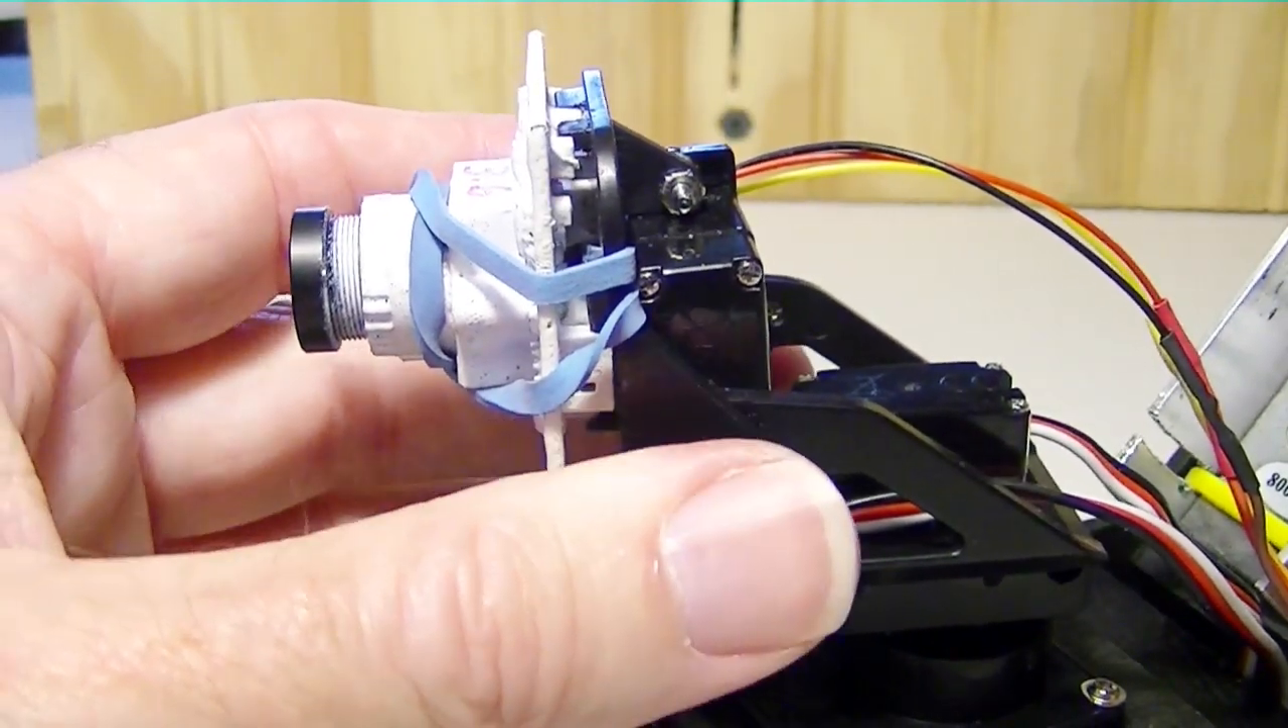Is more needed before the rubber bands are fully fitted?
No.